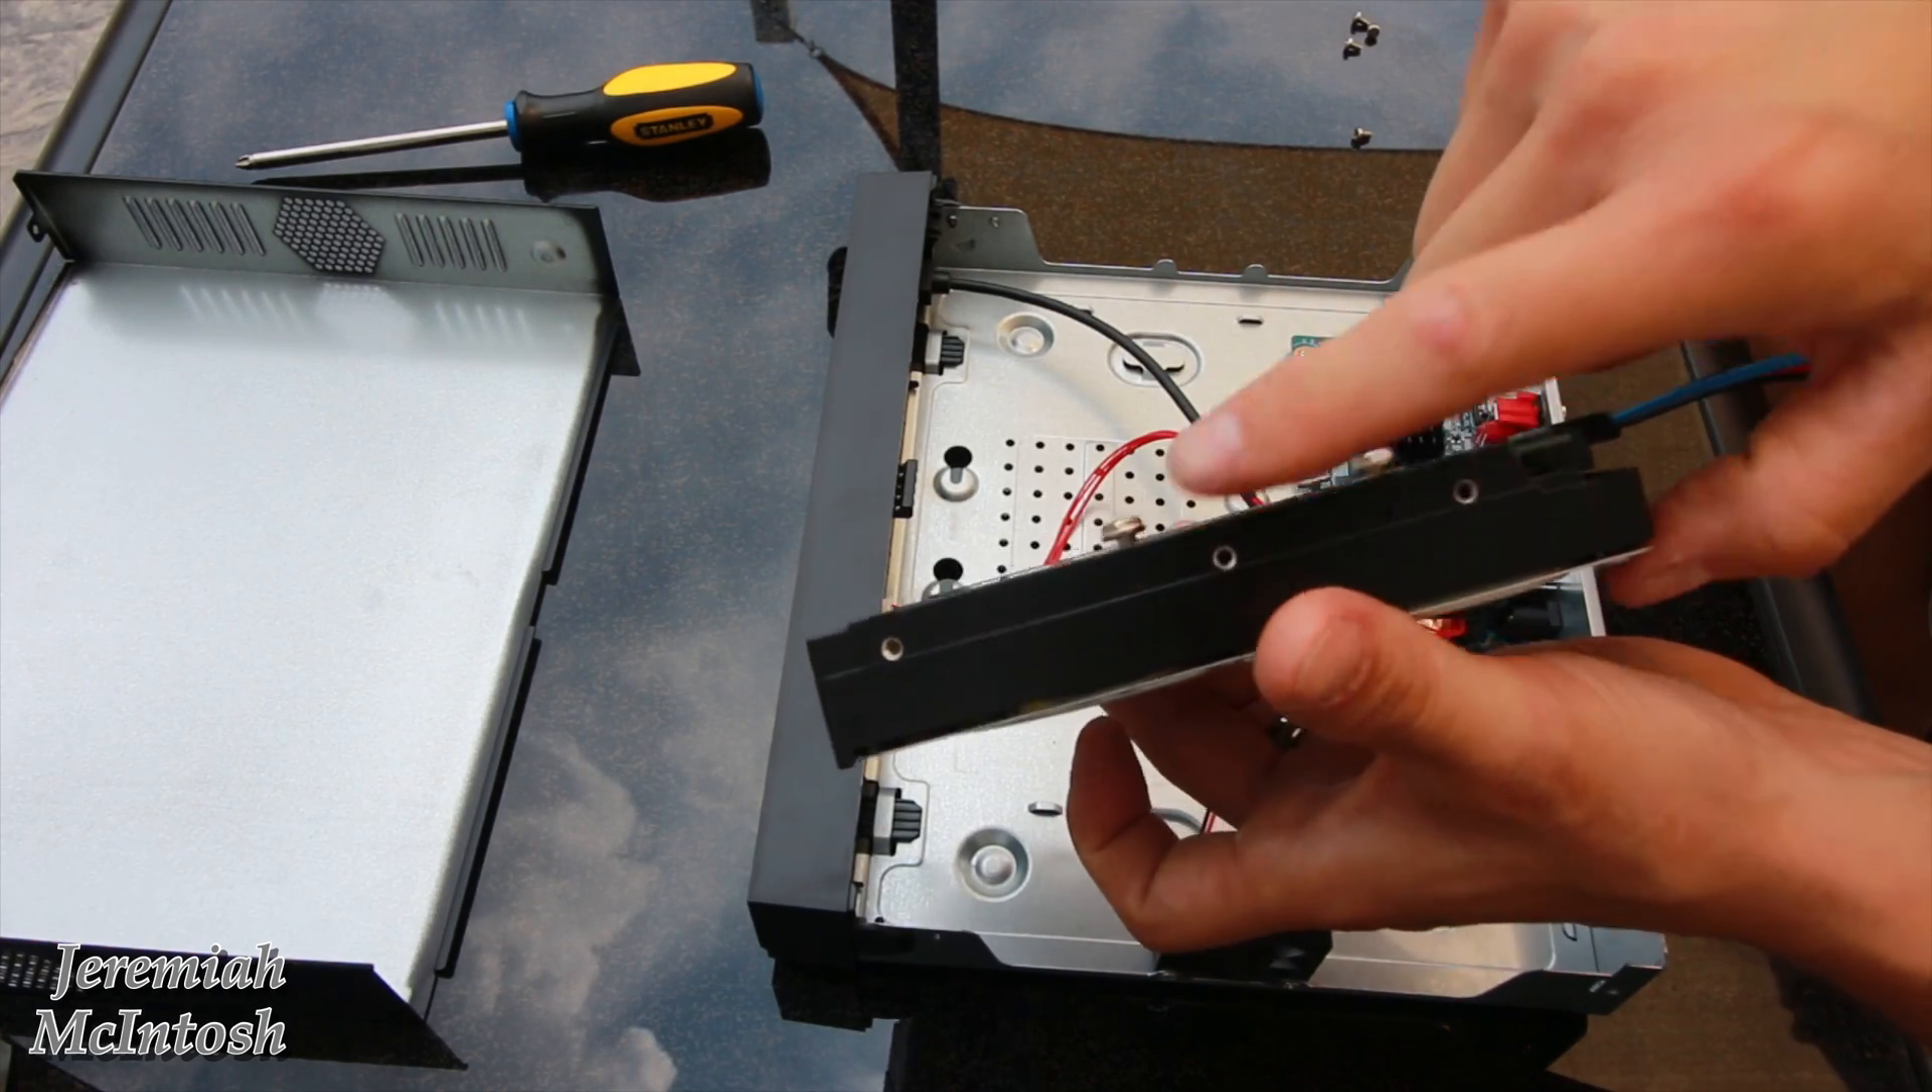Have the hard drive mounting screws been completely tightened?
No.